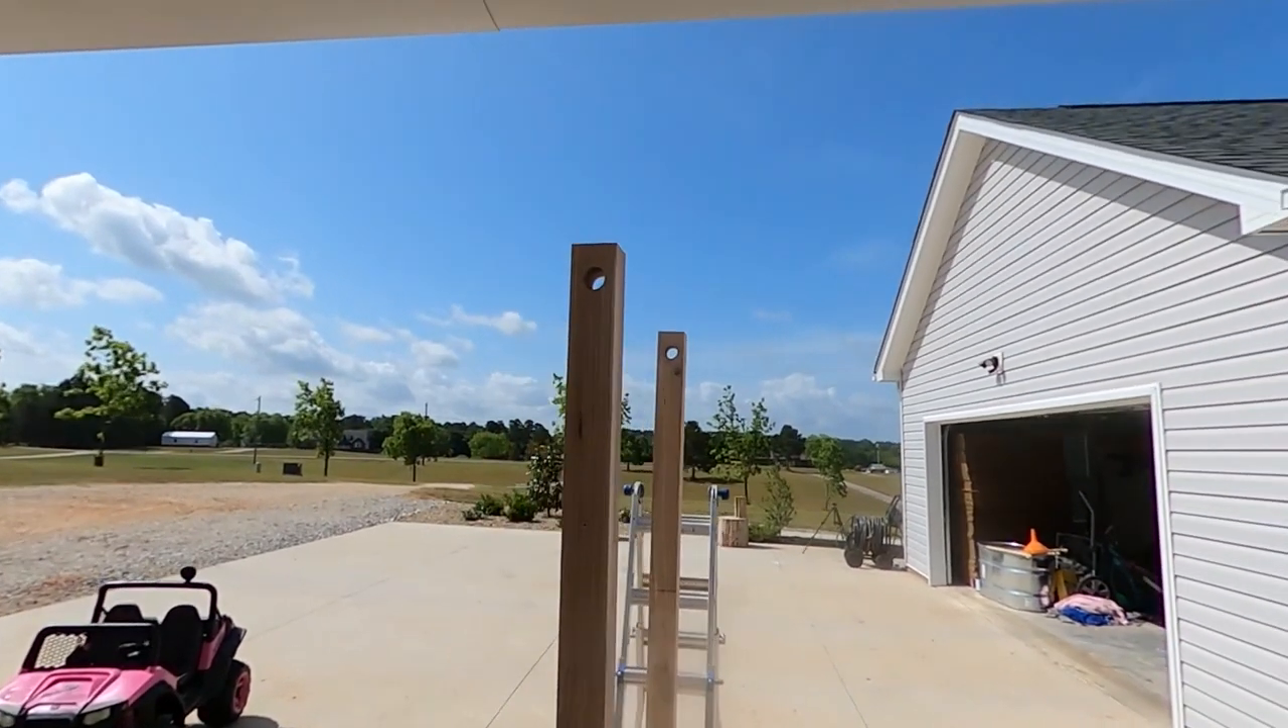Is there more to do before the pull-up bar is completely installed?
Yes.